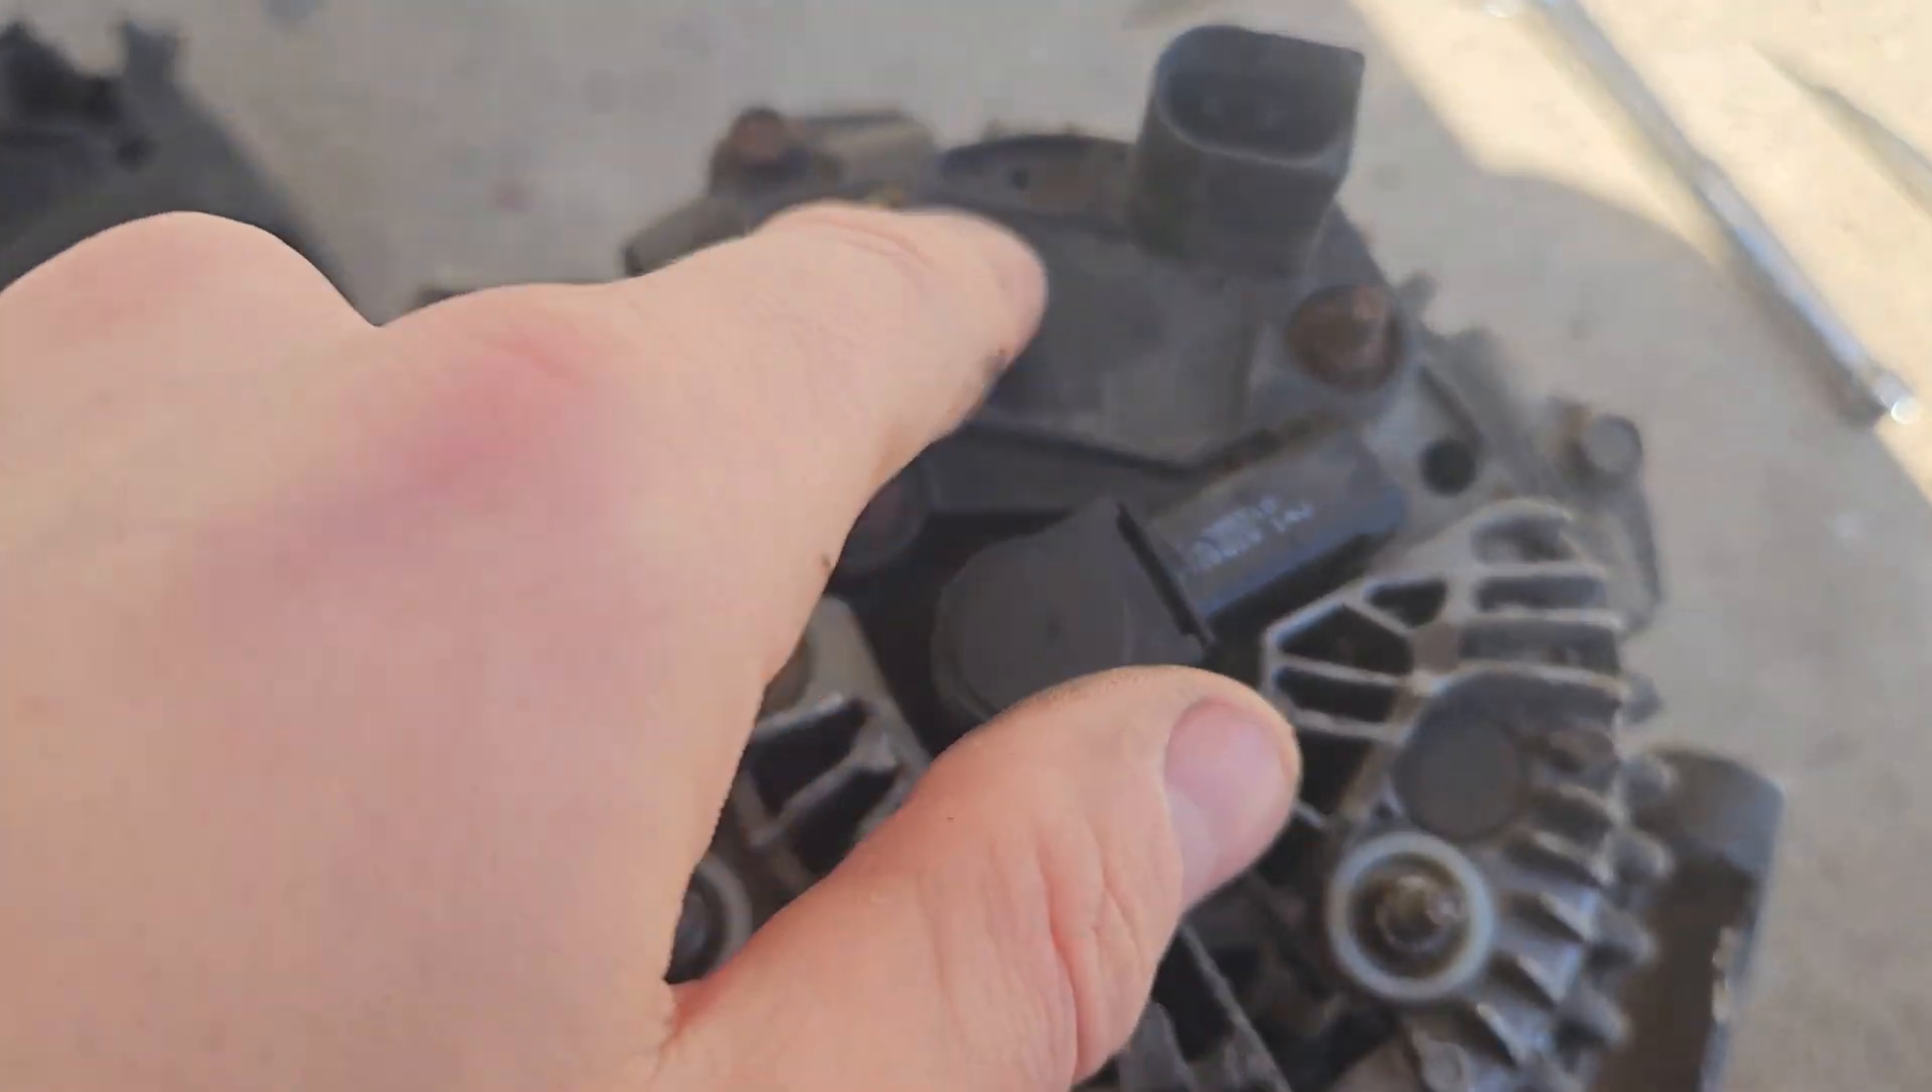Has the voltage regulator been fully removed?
No.